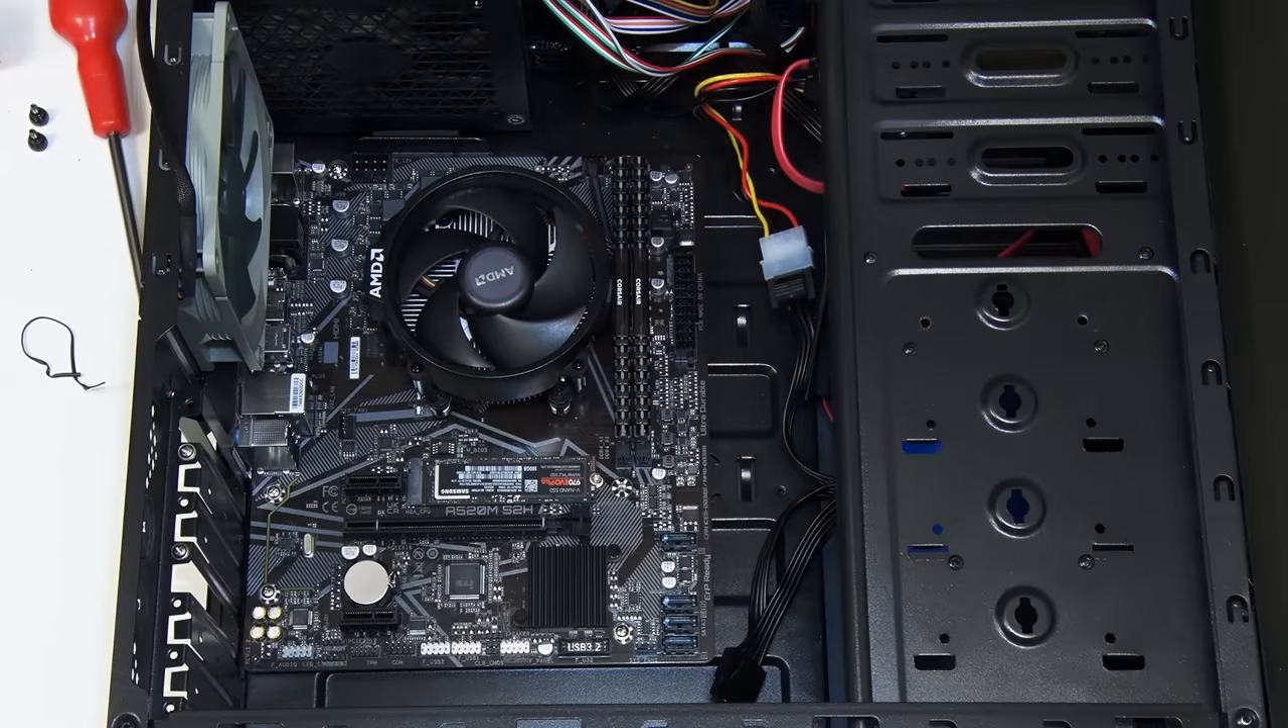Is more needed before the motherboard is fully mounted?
No.